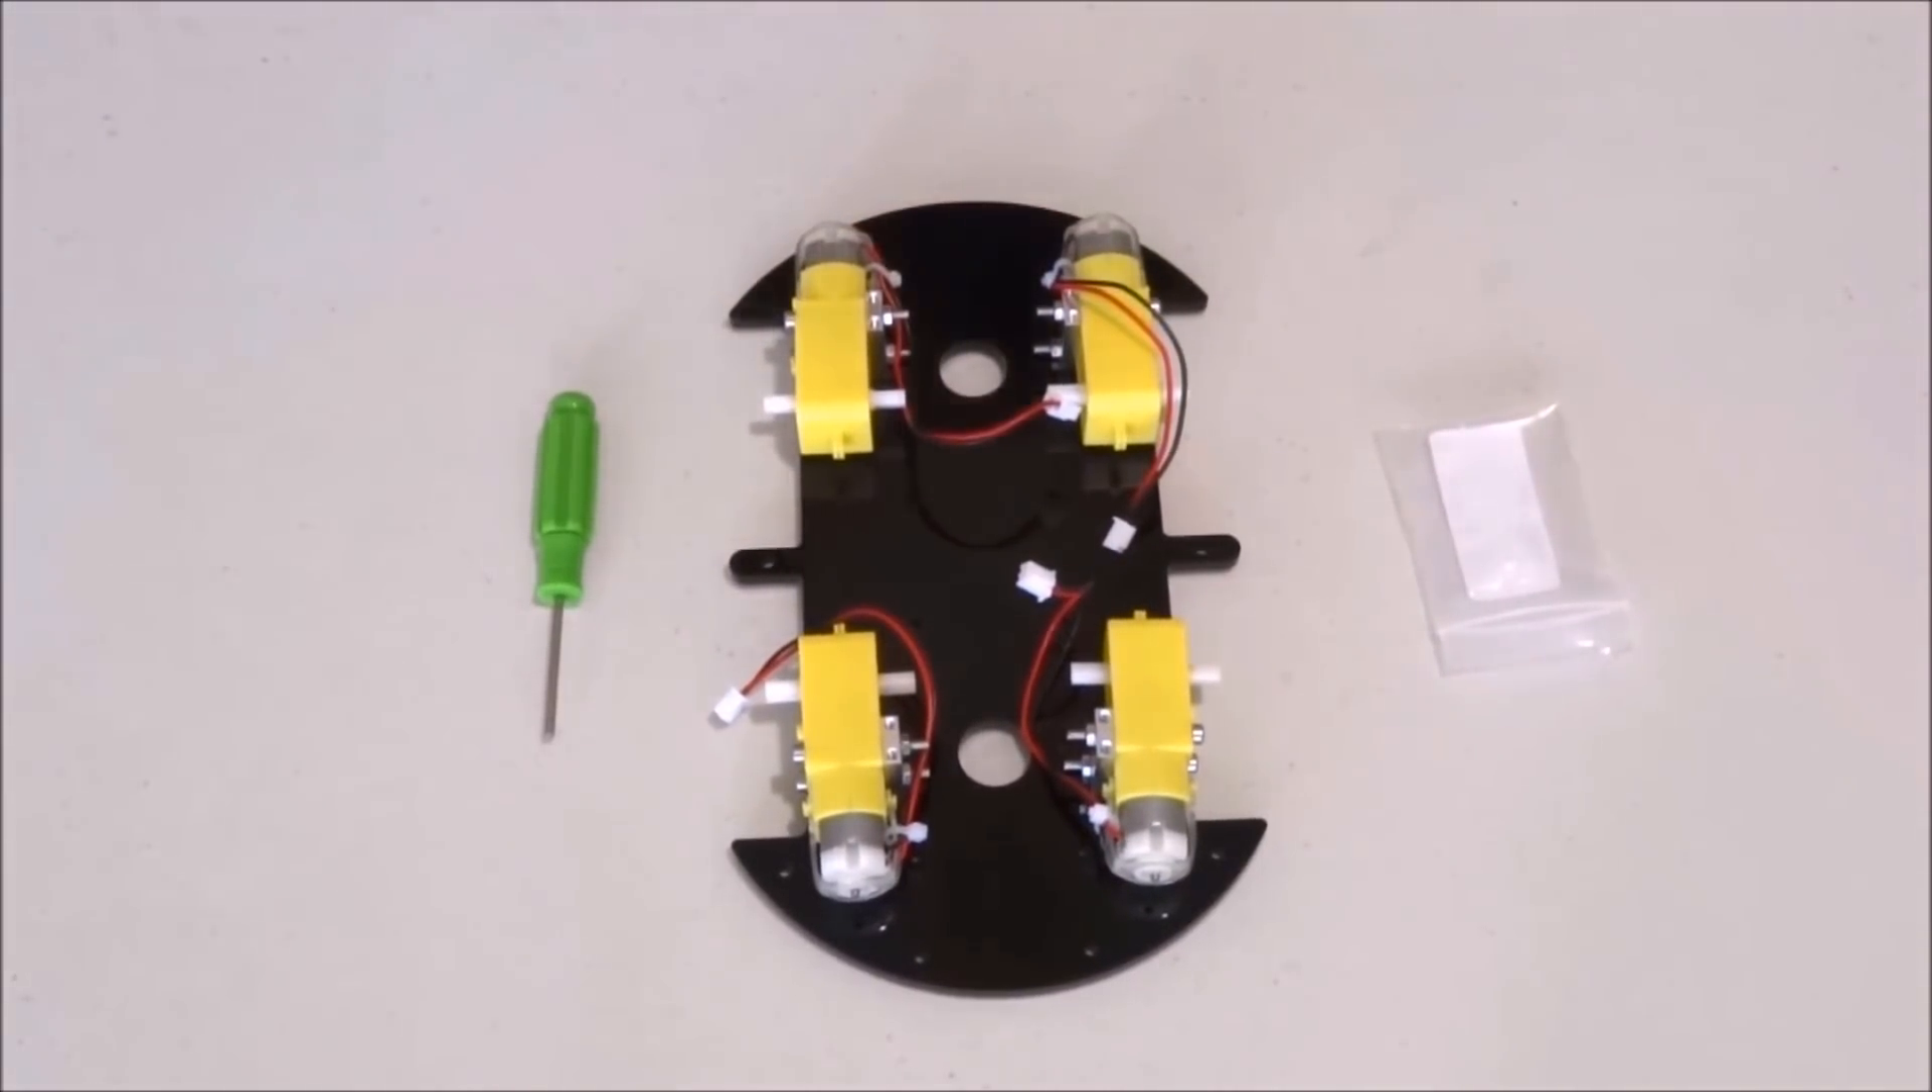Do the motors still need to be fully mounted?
No.